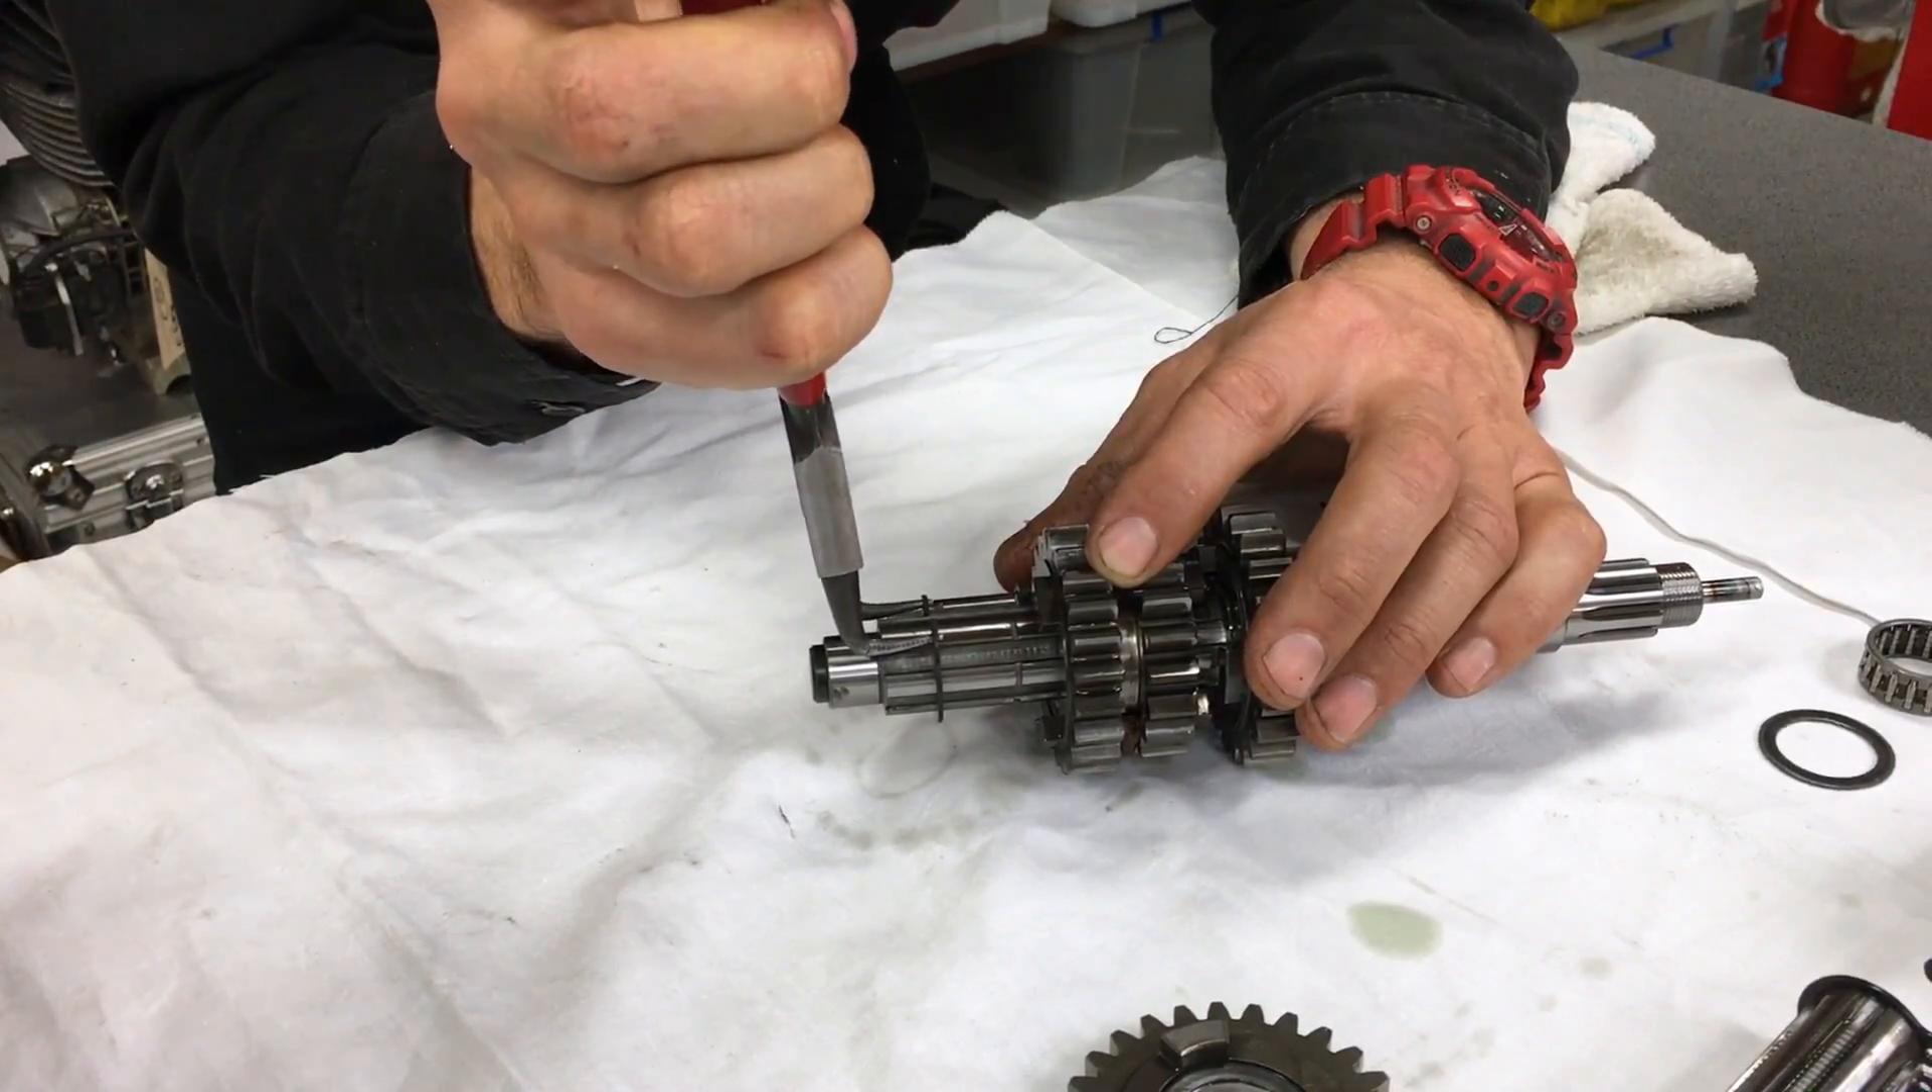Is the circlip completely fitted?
No.